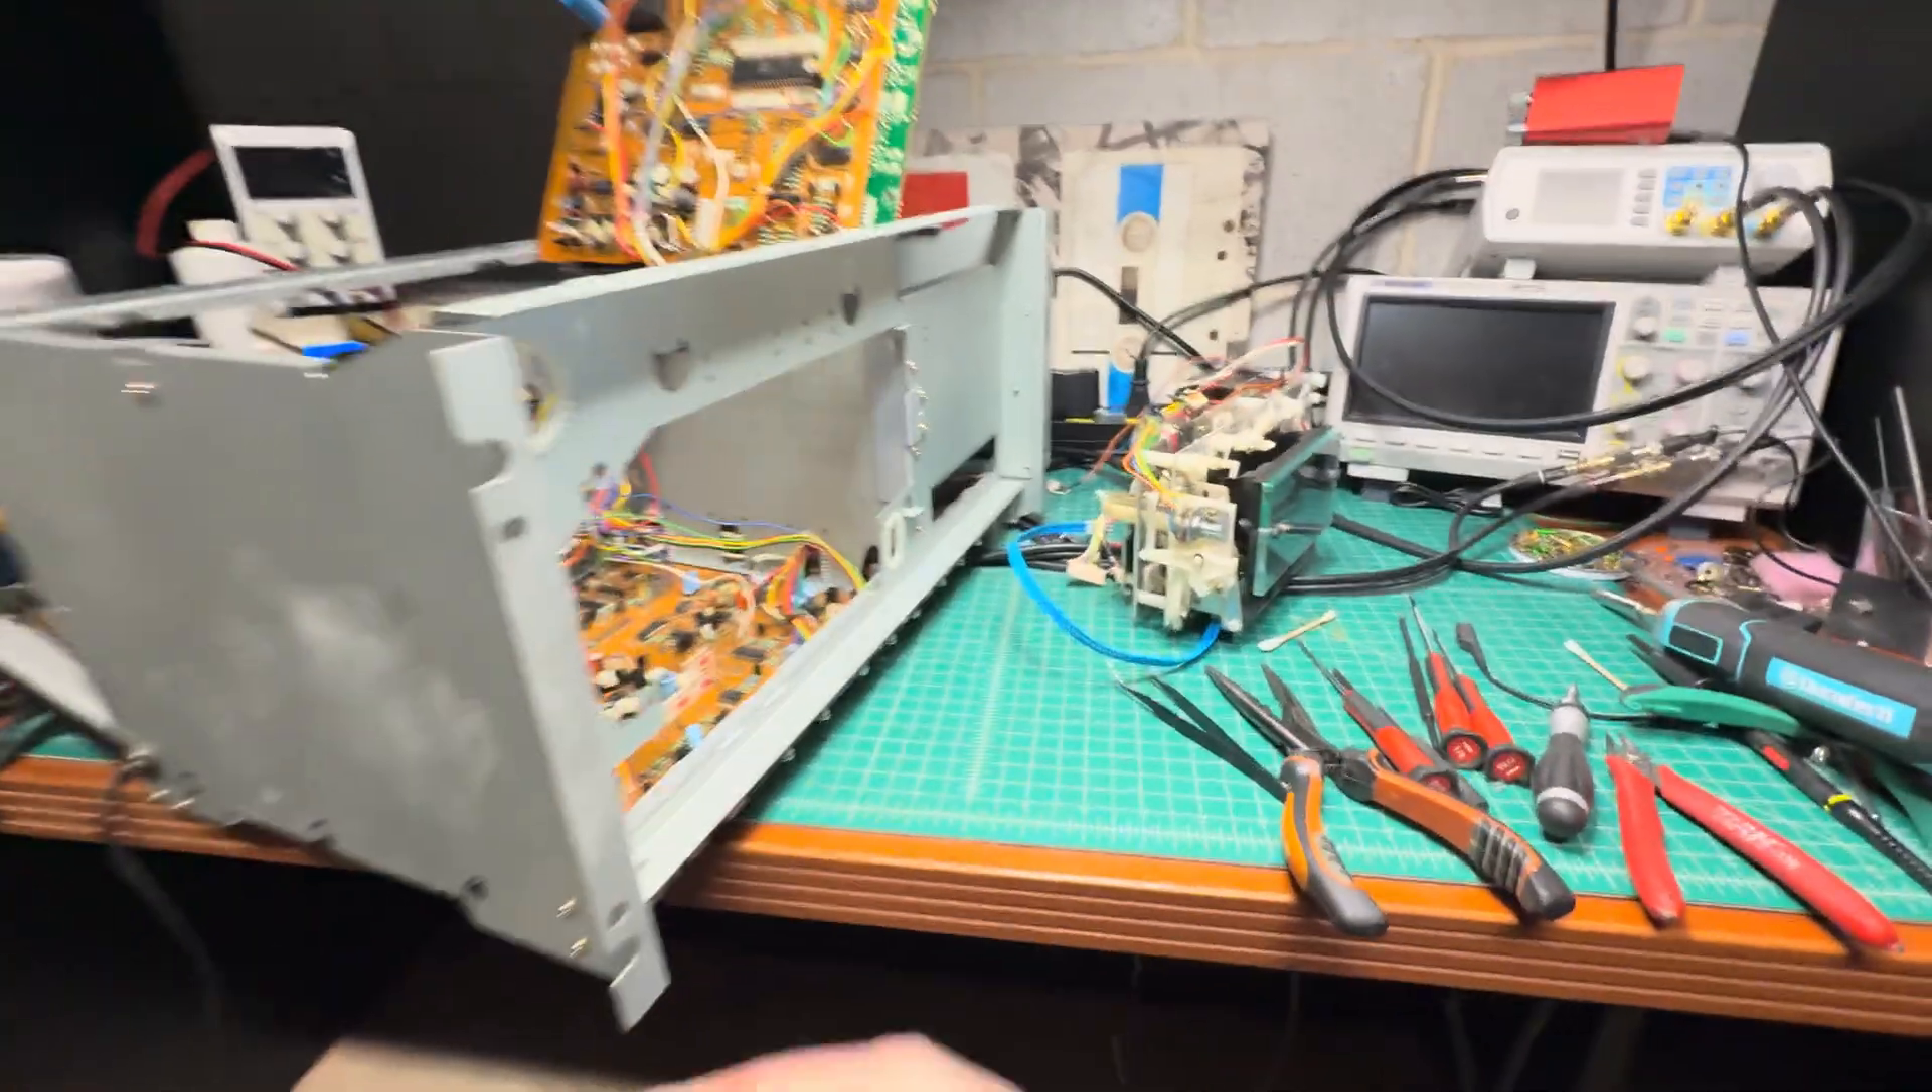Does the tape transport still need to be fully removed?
No.